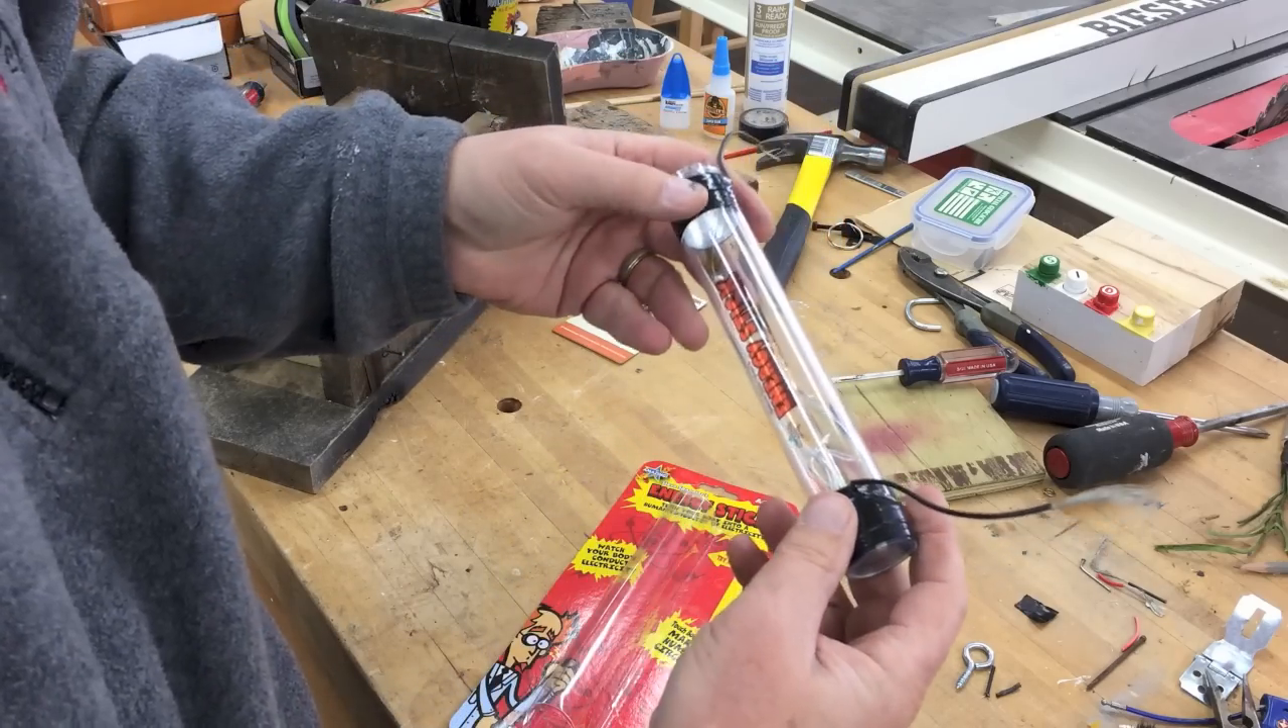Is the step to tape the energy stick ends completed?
Yes.